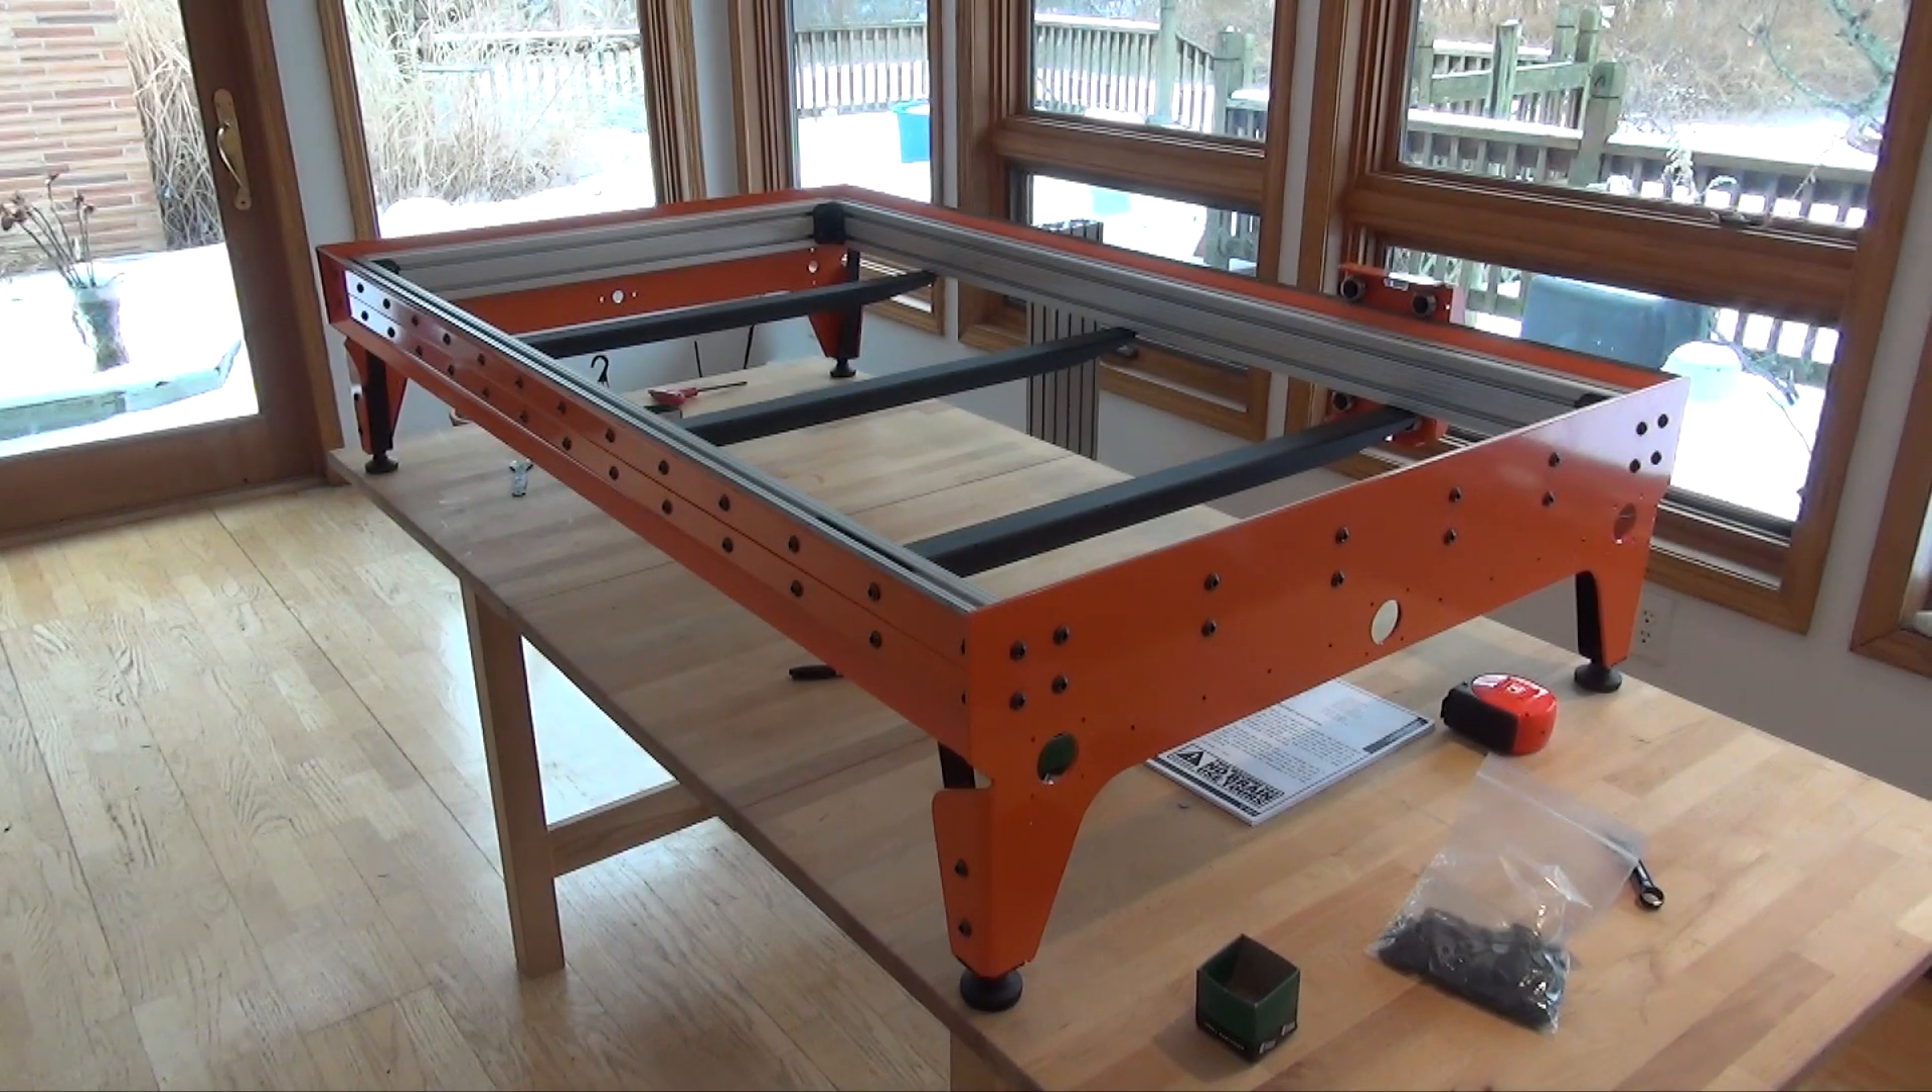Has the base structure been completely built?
Yes.